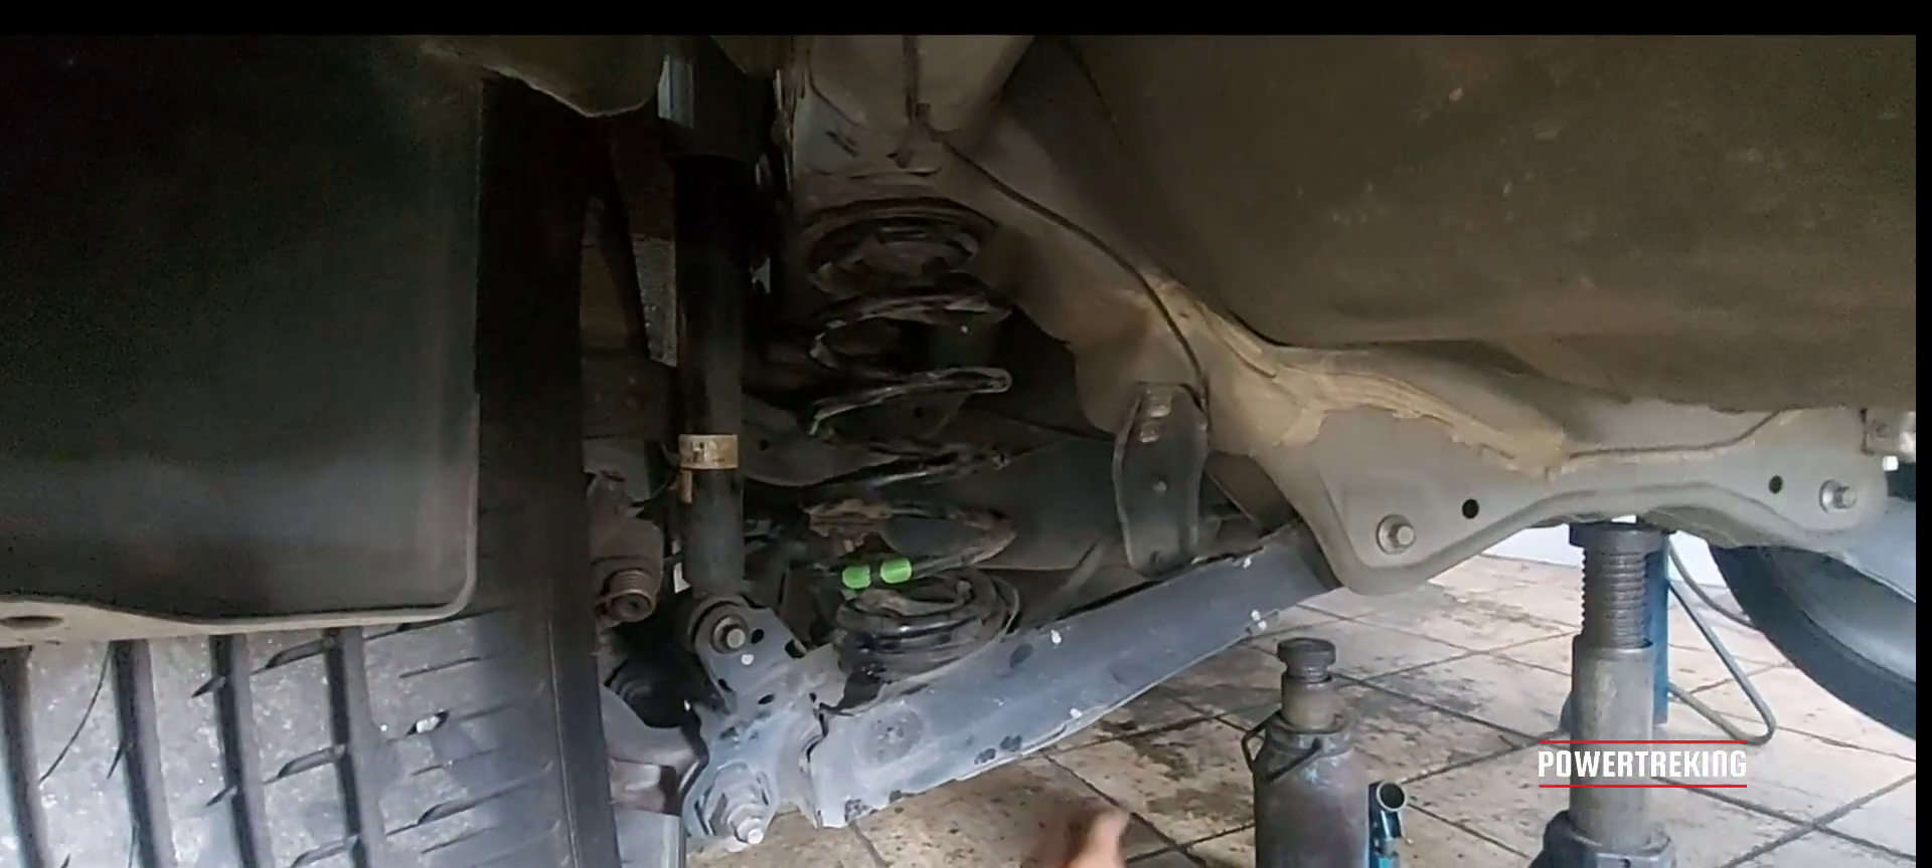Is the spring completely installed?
Yes.